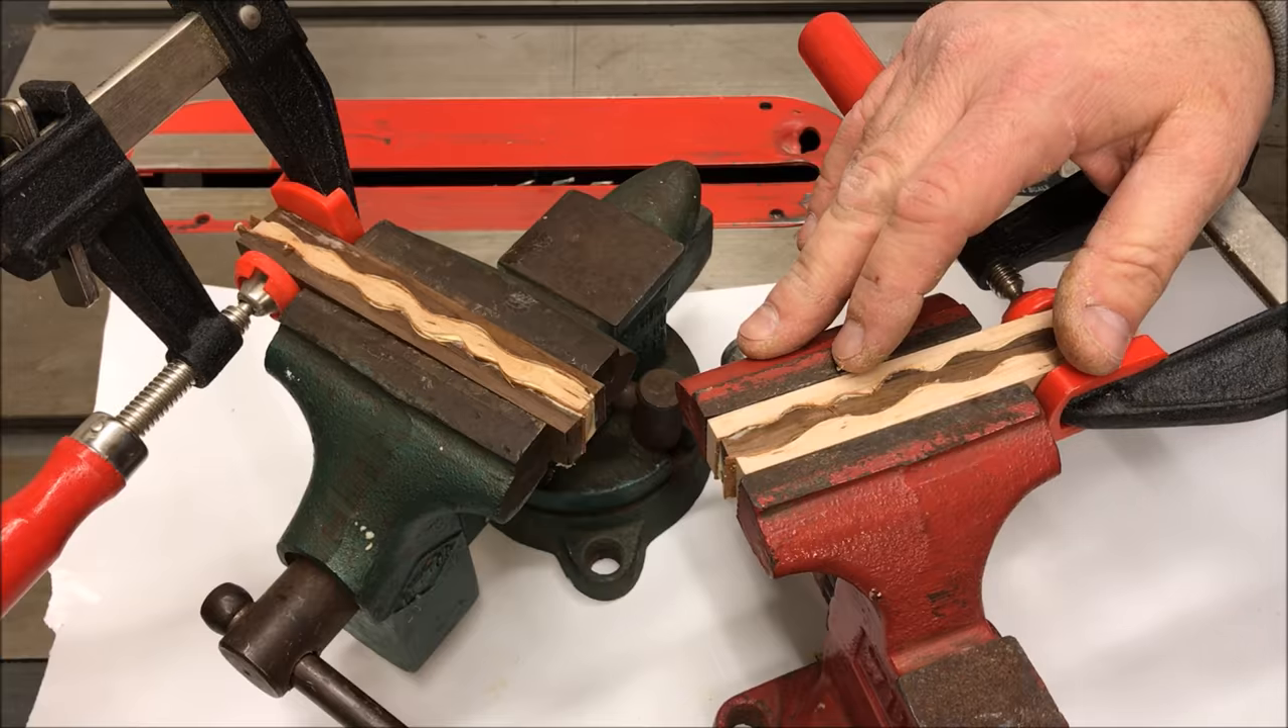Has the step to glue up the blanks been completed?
Yes.